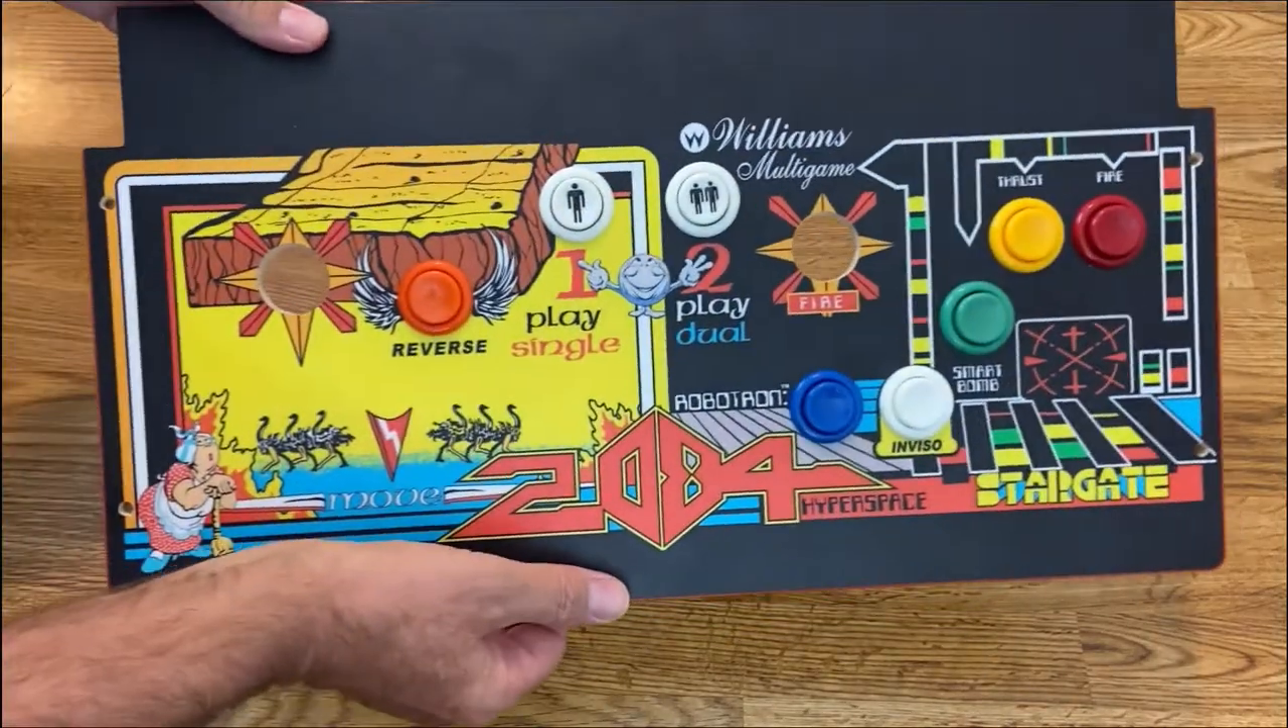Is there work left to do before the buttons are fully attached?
No.